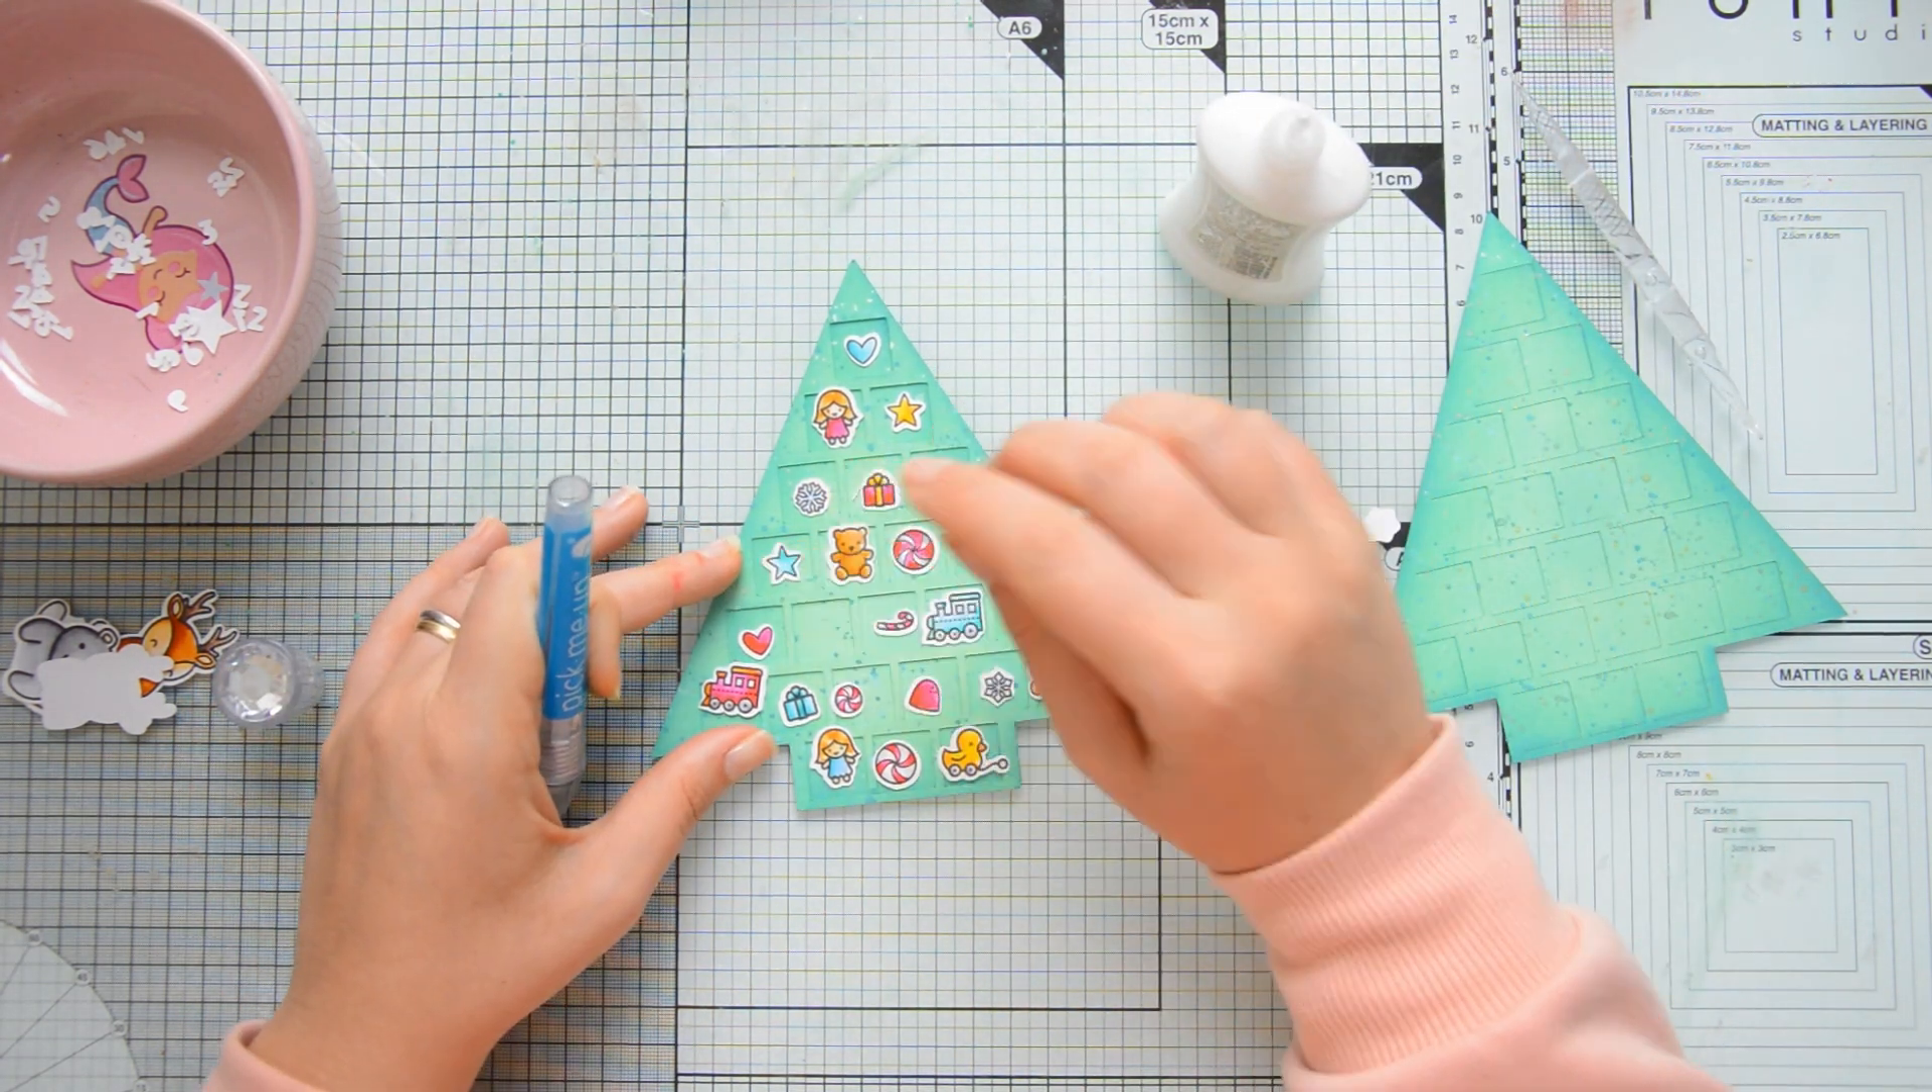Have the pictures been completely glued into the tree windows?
No.